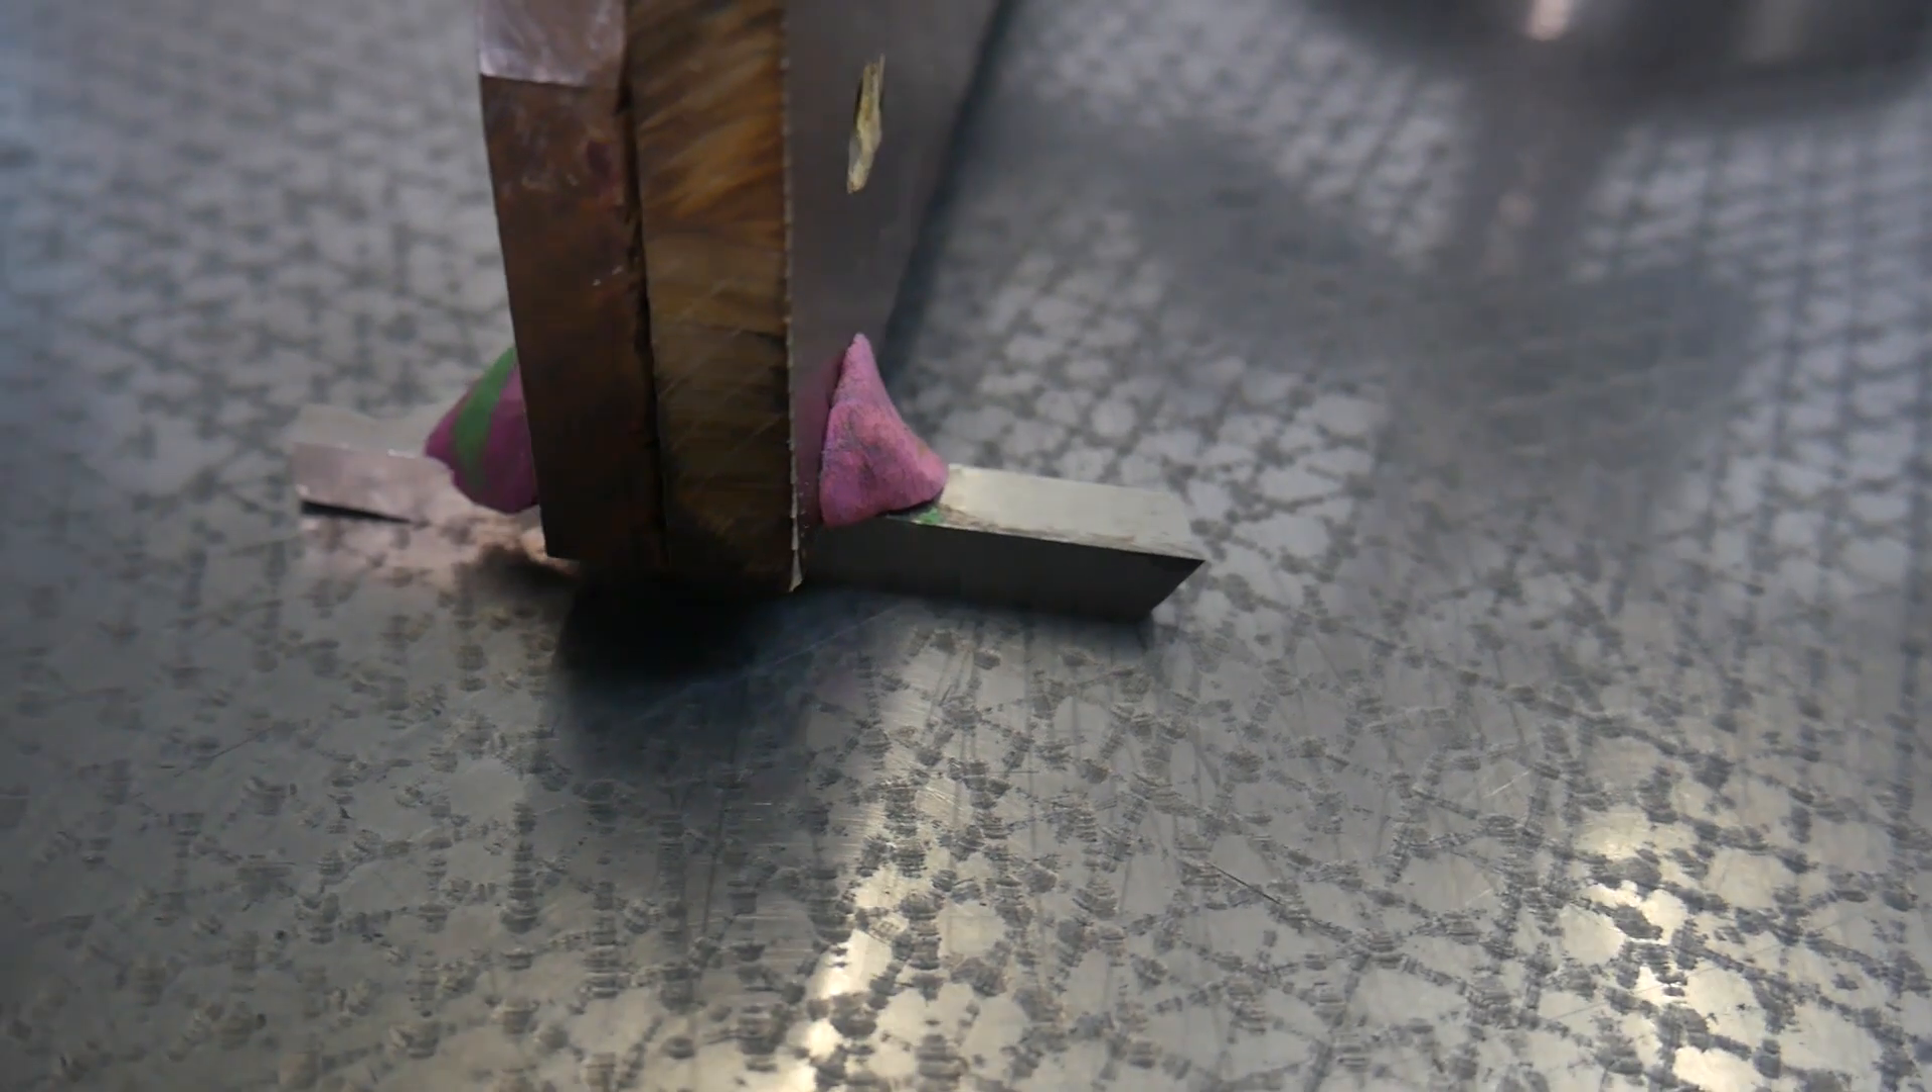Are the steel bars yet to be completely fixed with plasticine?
No.